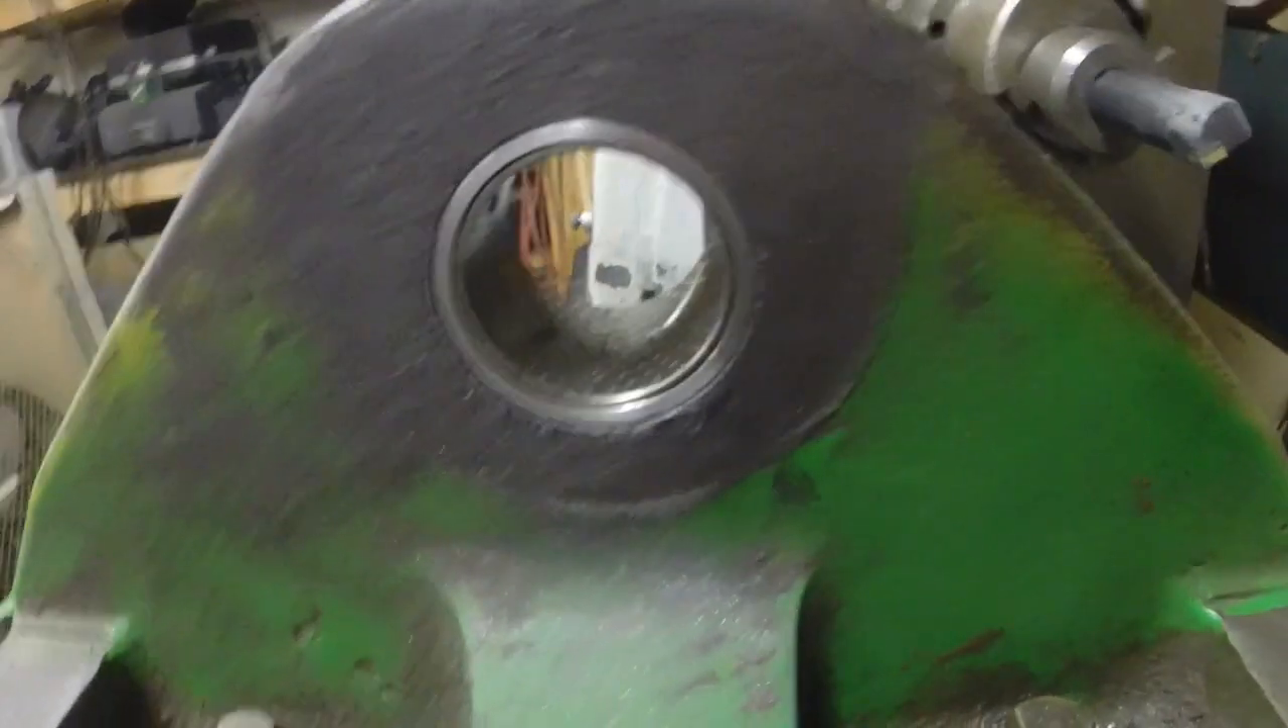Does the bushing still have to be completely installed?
No.